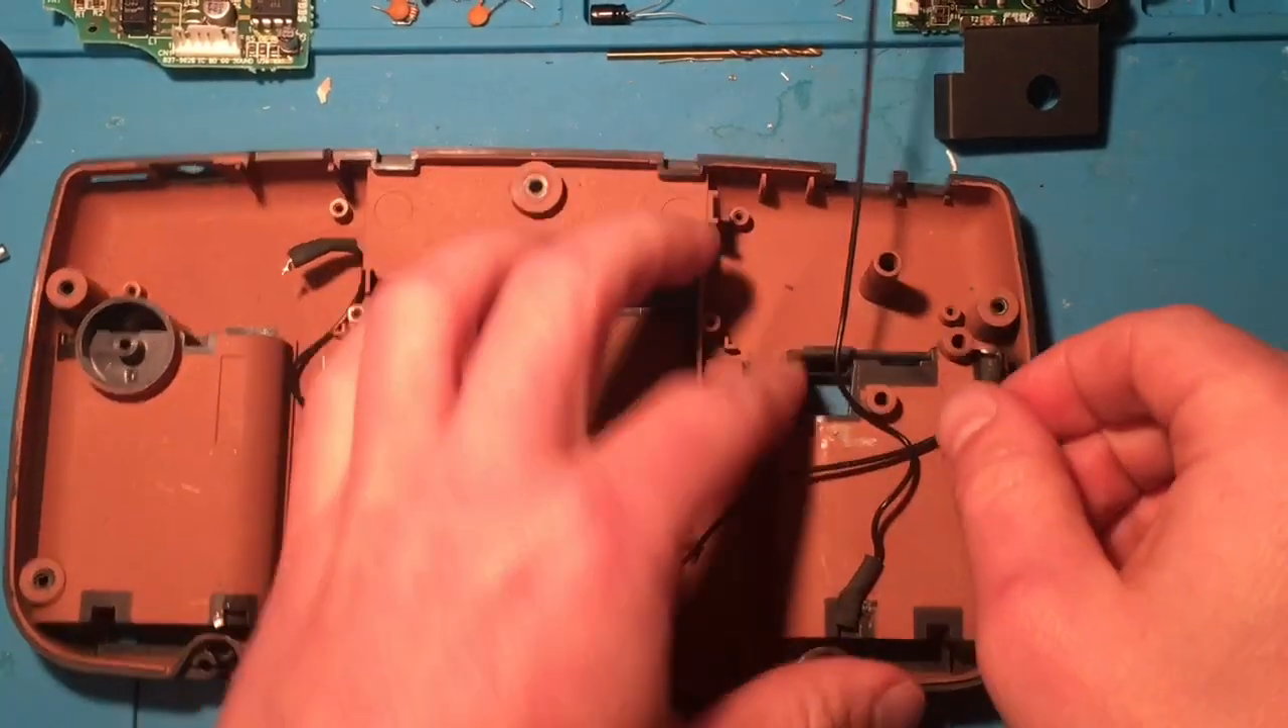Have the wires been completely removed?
No.